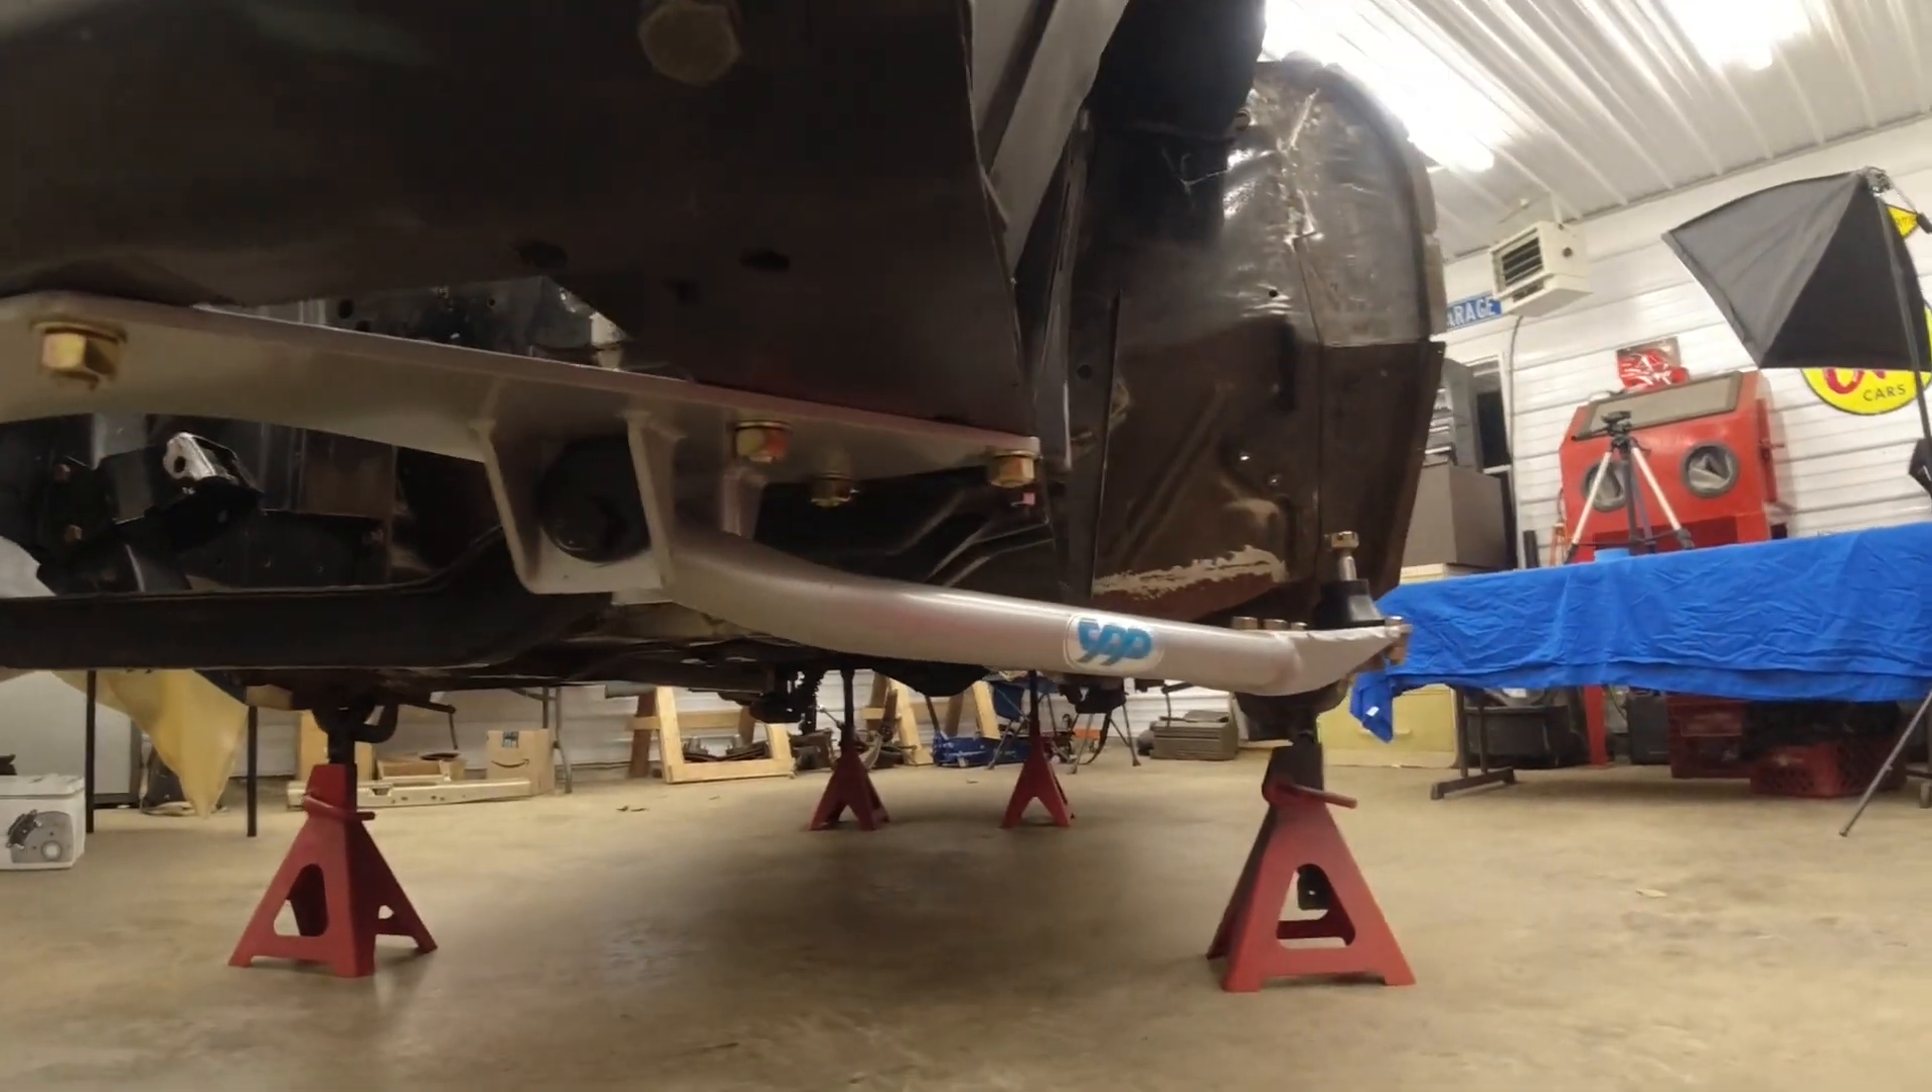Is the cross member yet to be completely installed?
No.